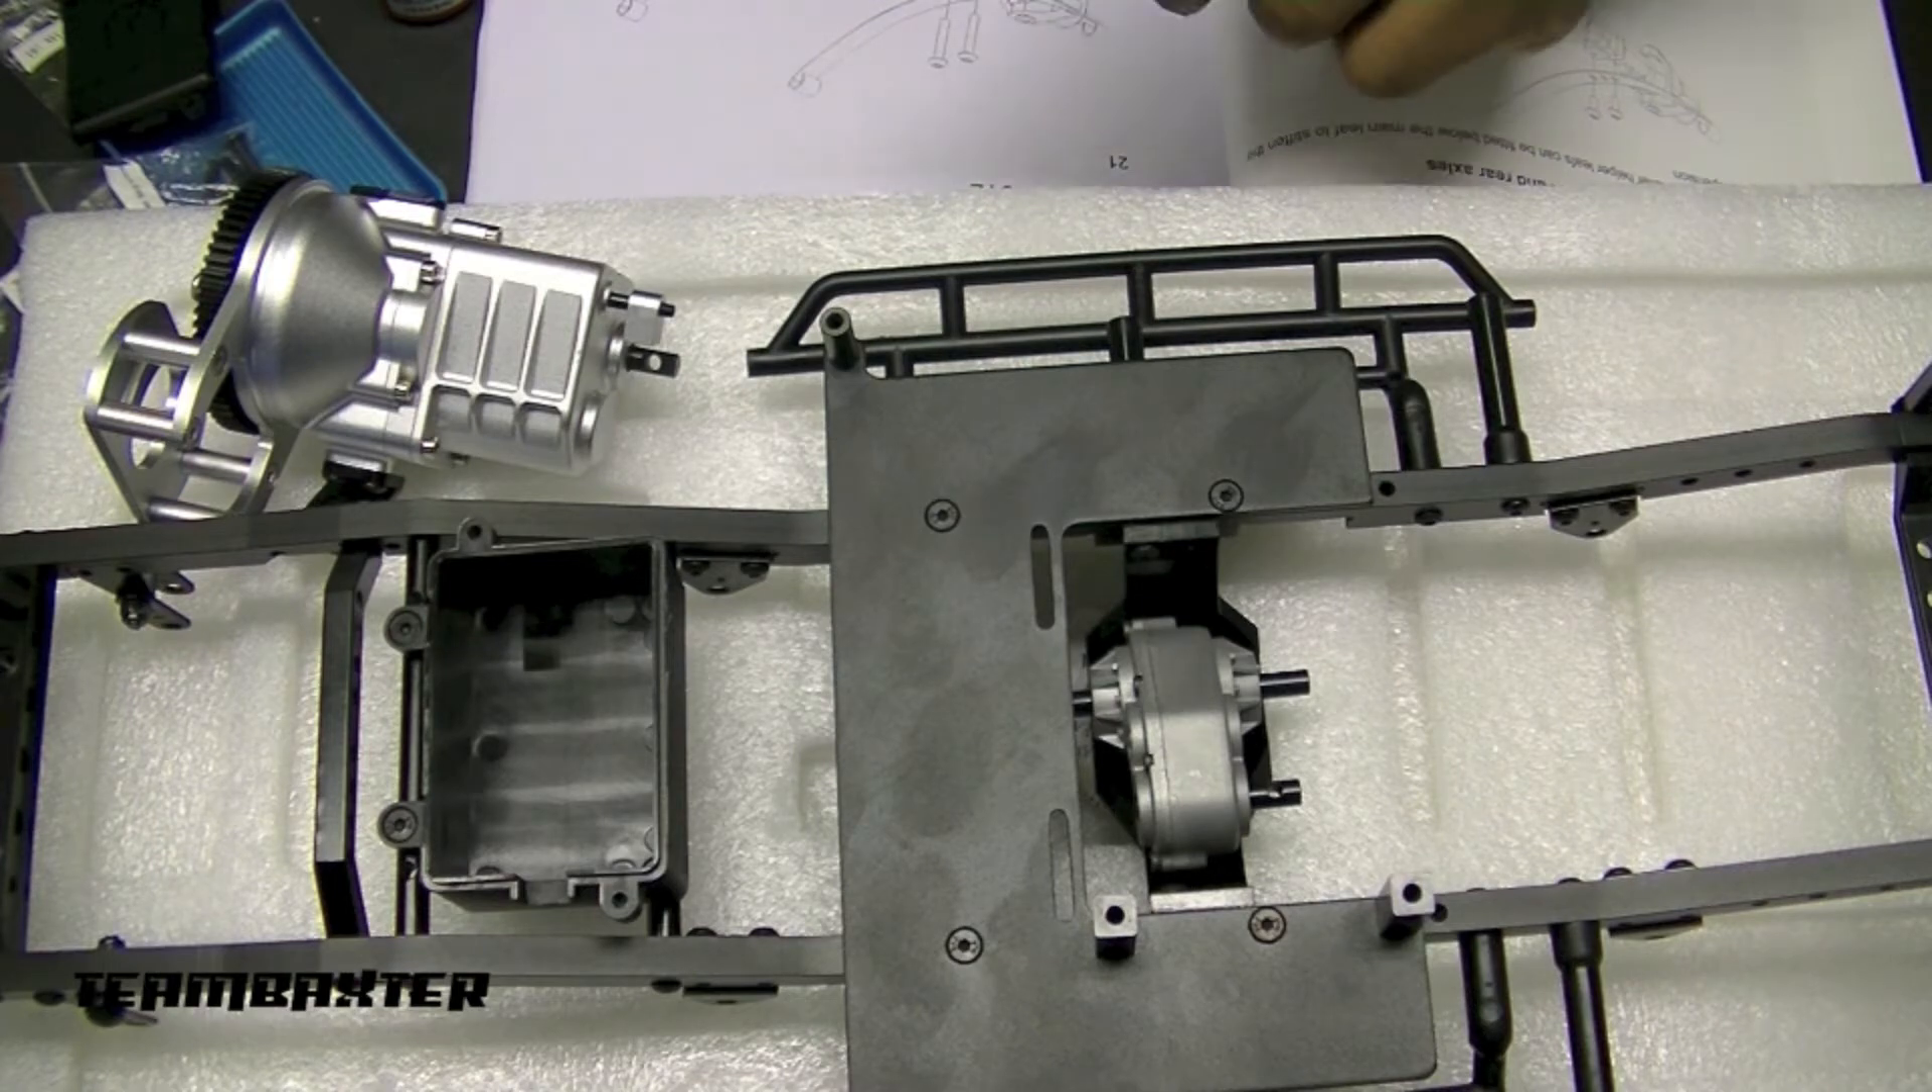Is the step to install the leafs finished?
No.